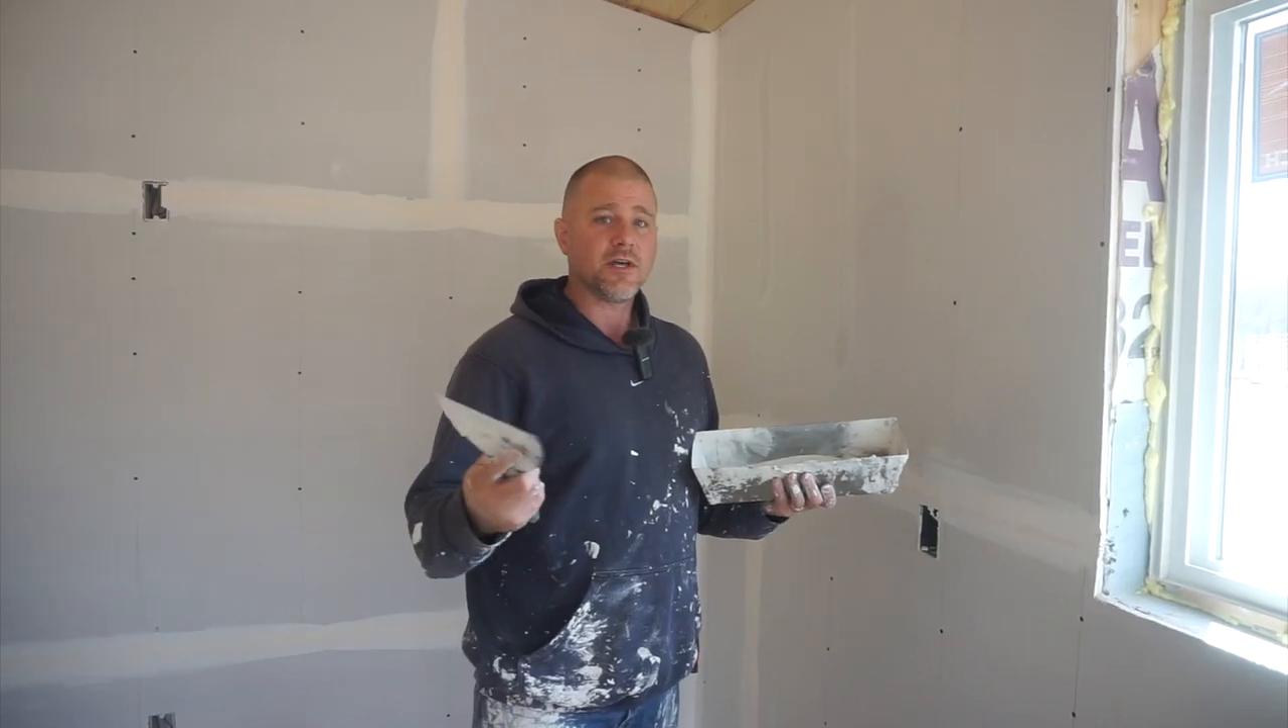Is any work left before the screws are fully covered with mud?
Yes.